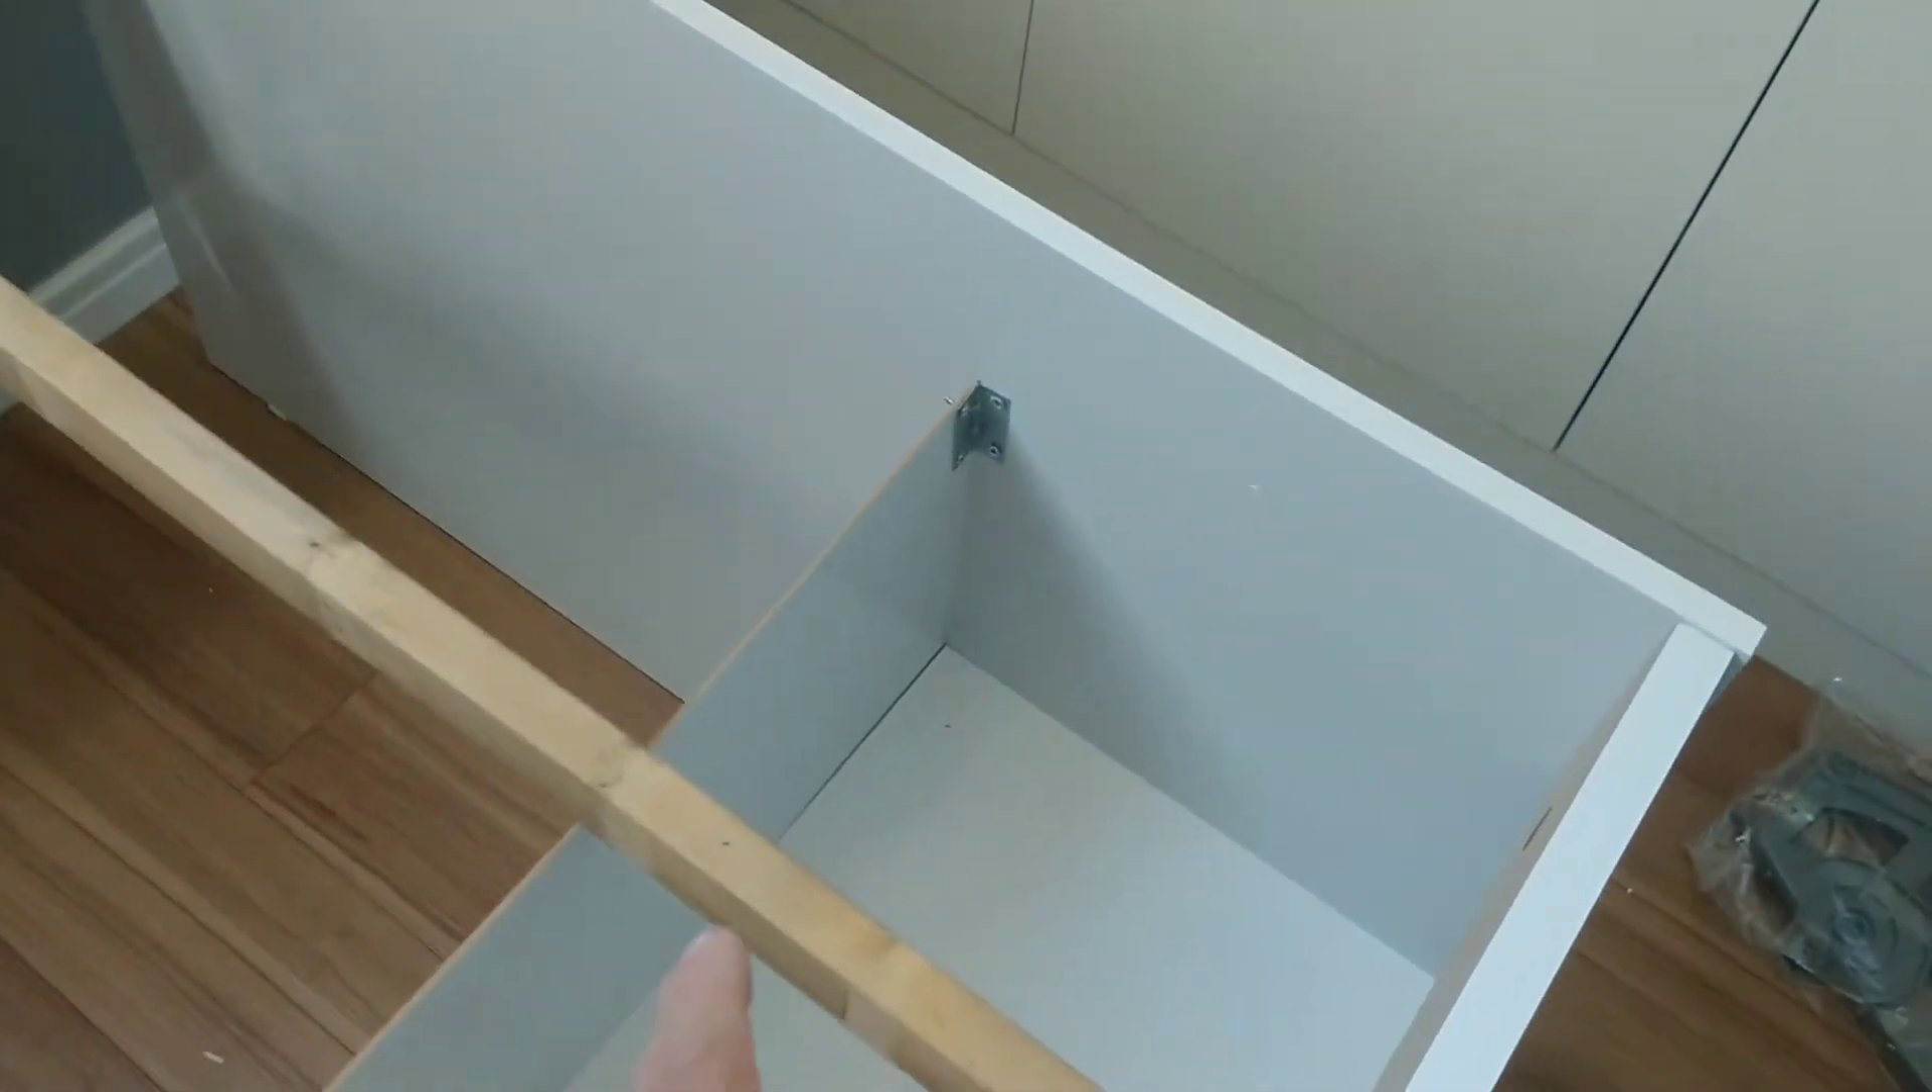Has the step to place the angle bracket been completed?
Yes.